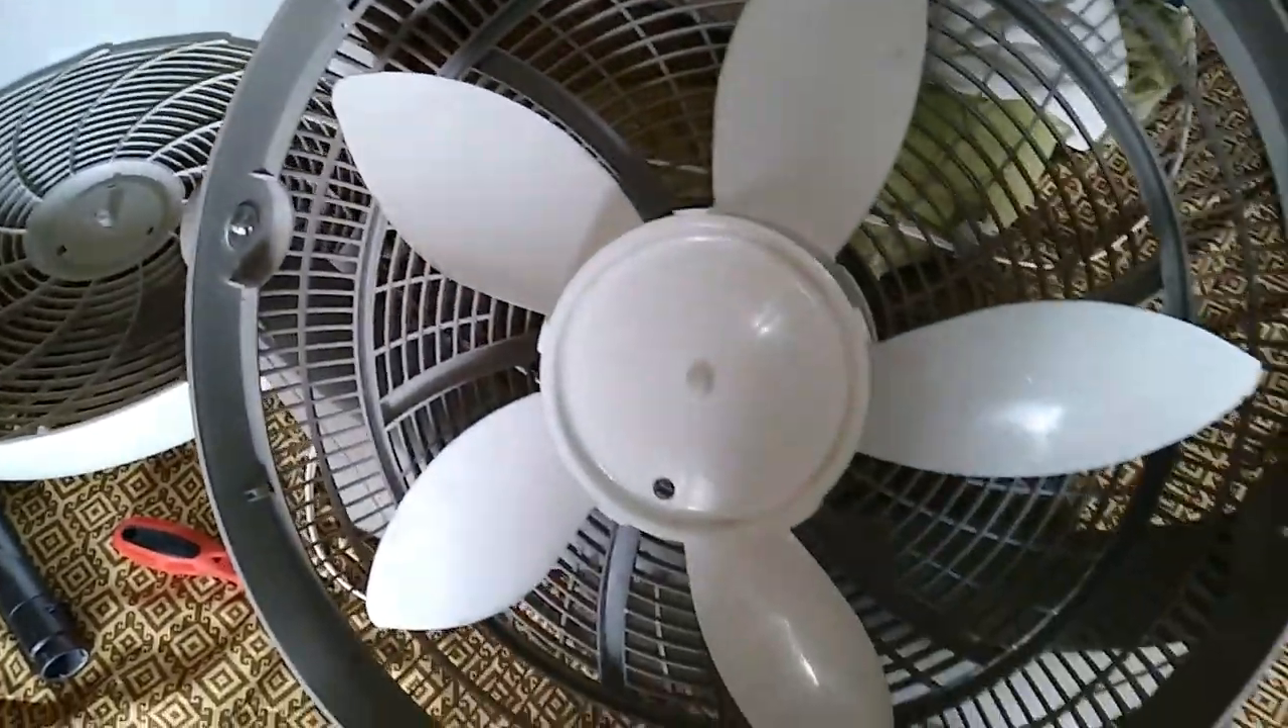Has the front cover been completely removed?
Yes.